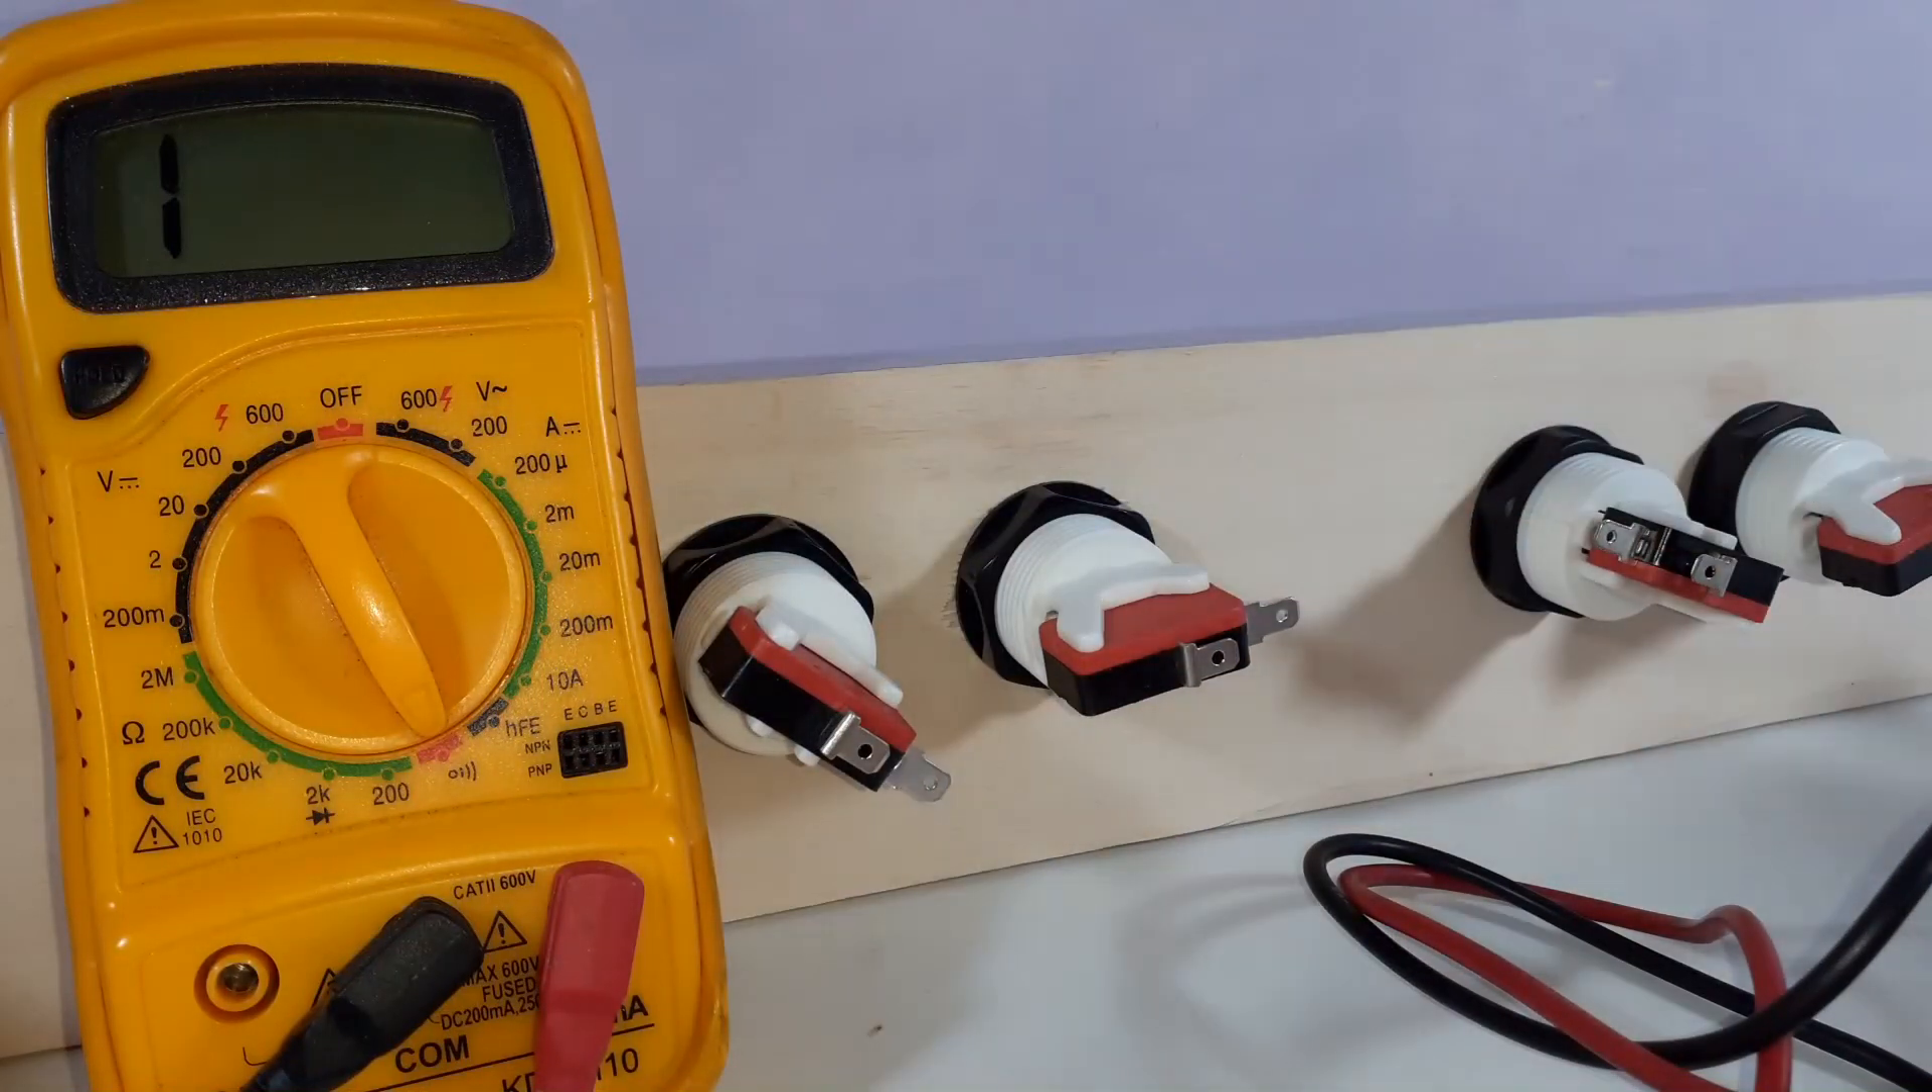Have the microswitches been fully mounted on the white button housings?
Yes.